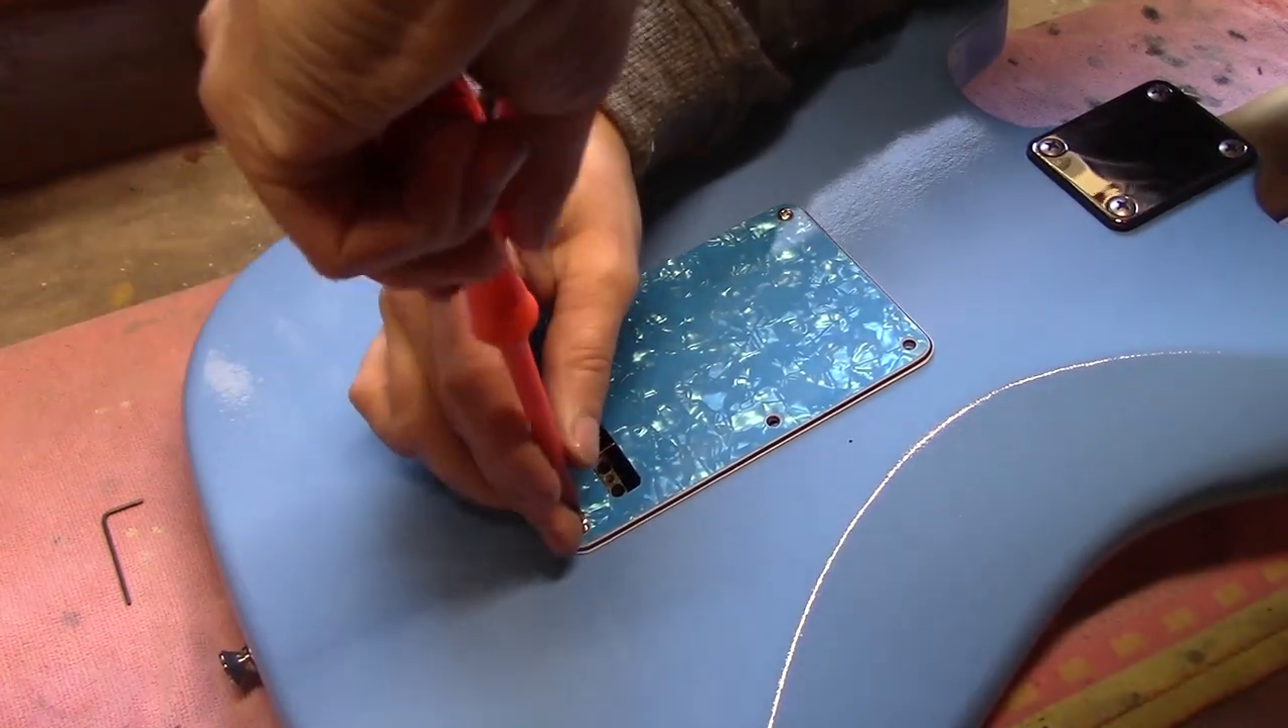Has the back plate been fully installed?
No.